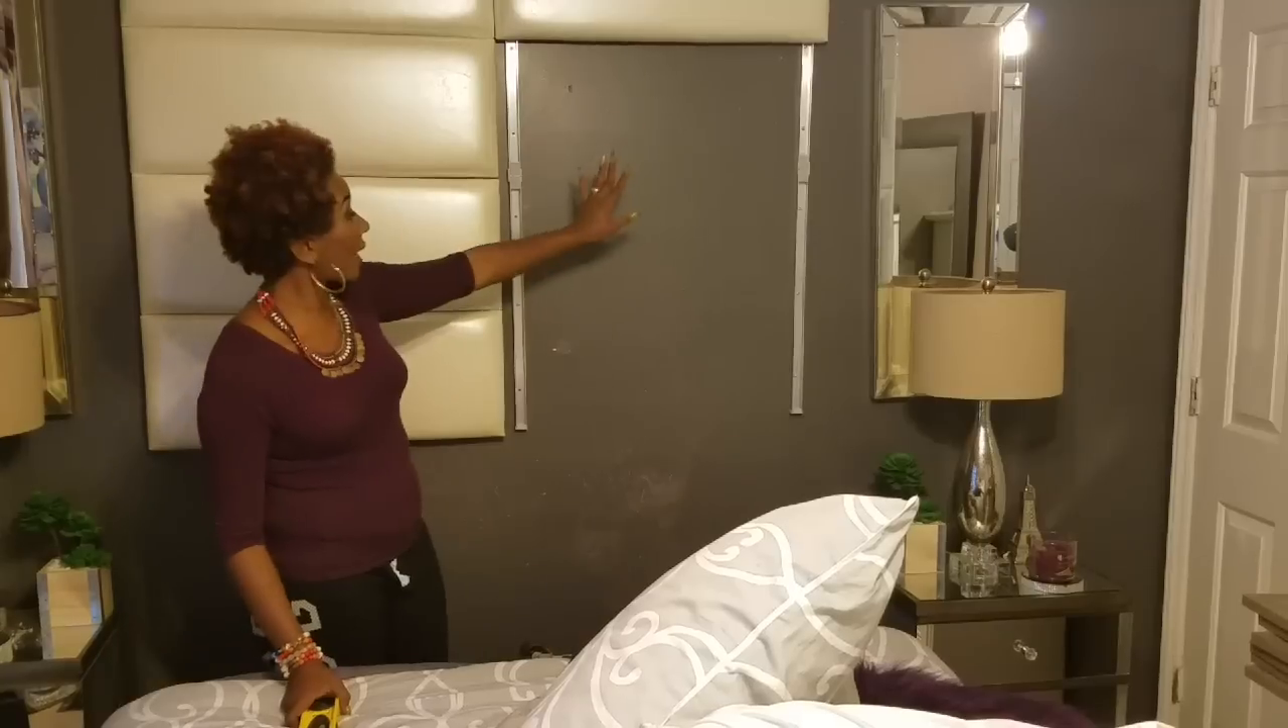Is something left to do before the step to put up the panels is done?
Yes.